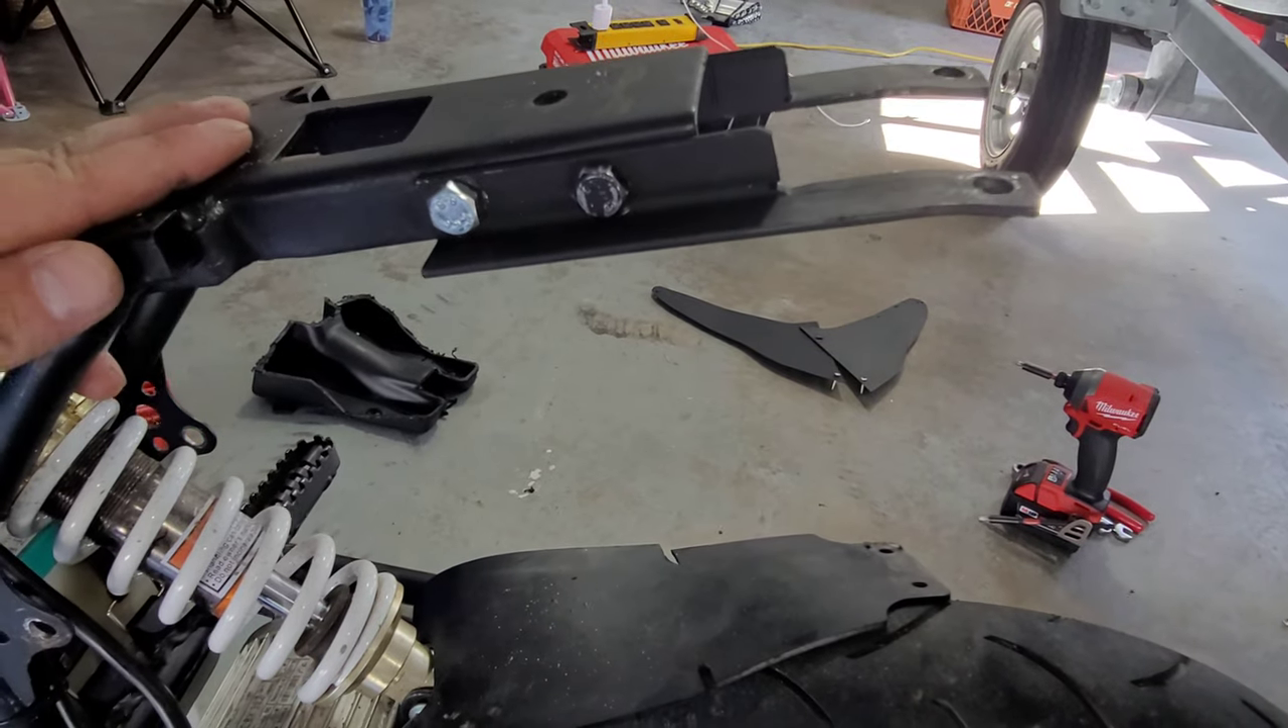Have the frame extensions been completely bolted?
Yes.